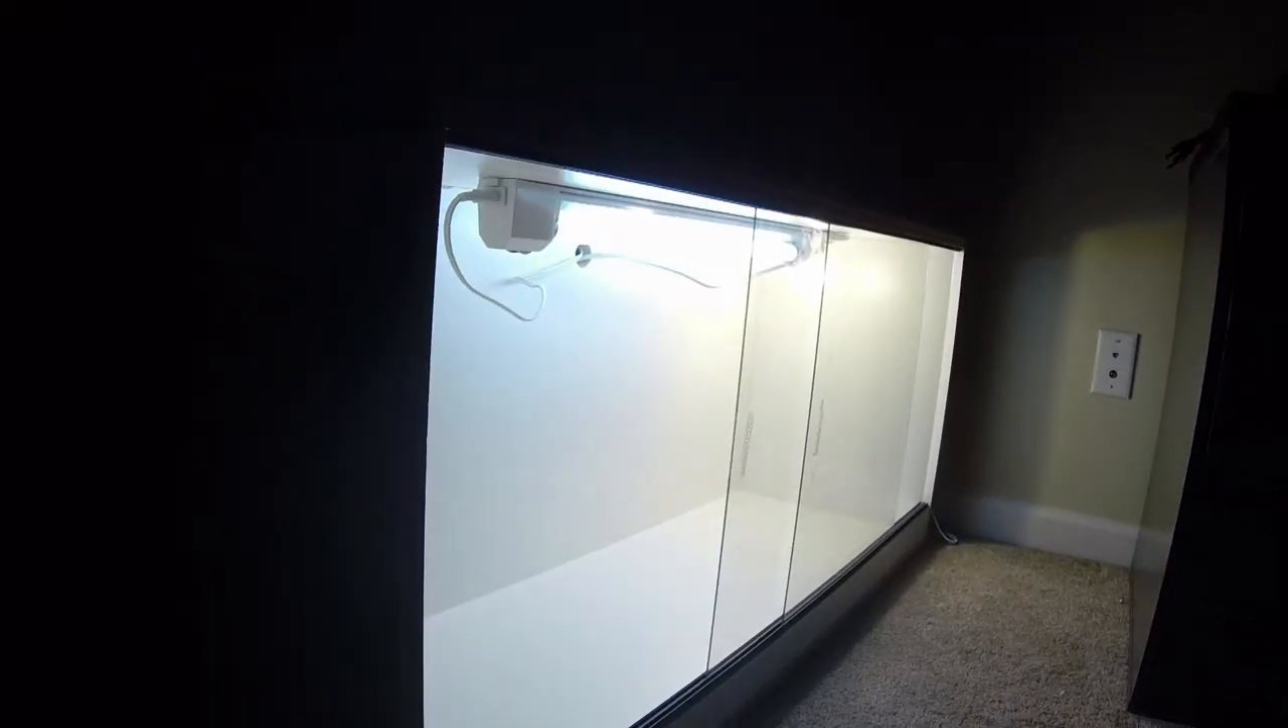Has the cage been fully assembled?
Yes.